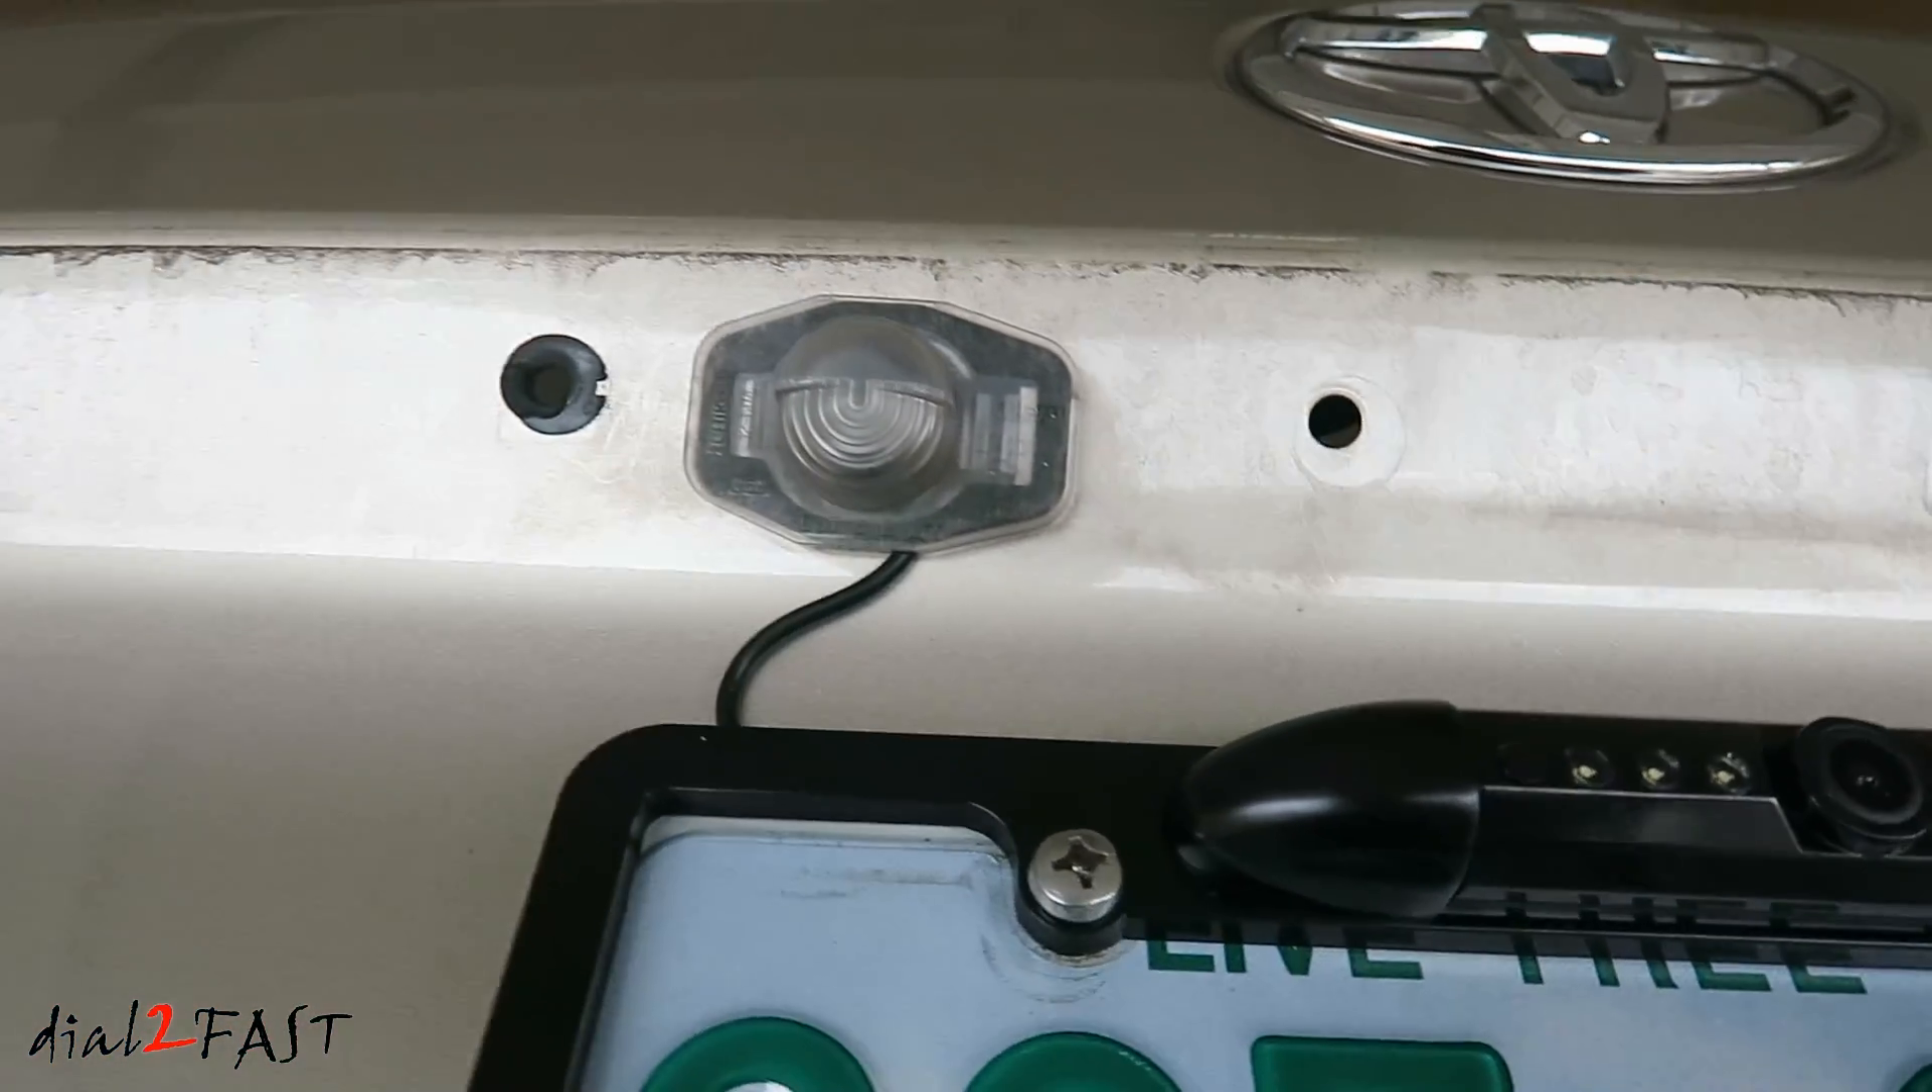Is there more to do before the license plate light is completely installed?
No.